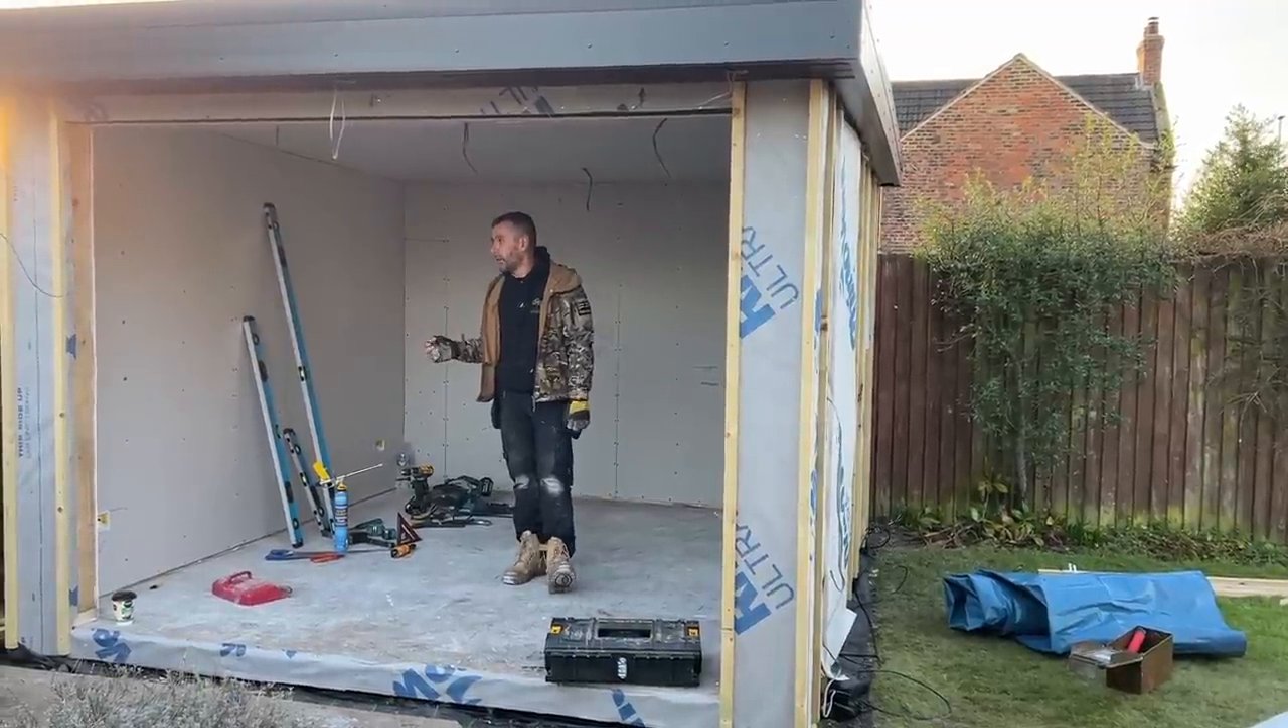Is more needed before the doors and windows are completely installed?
Yes.